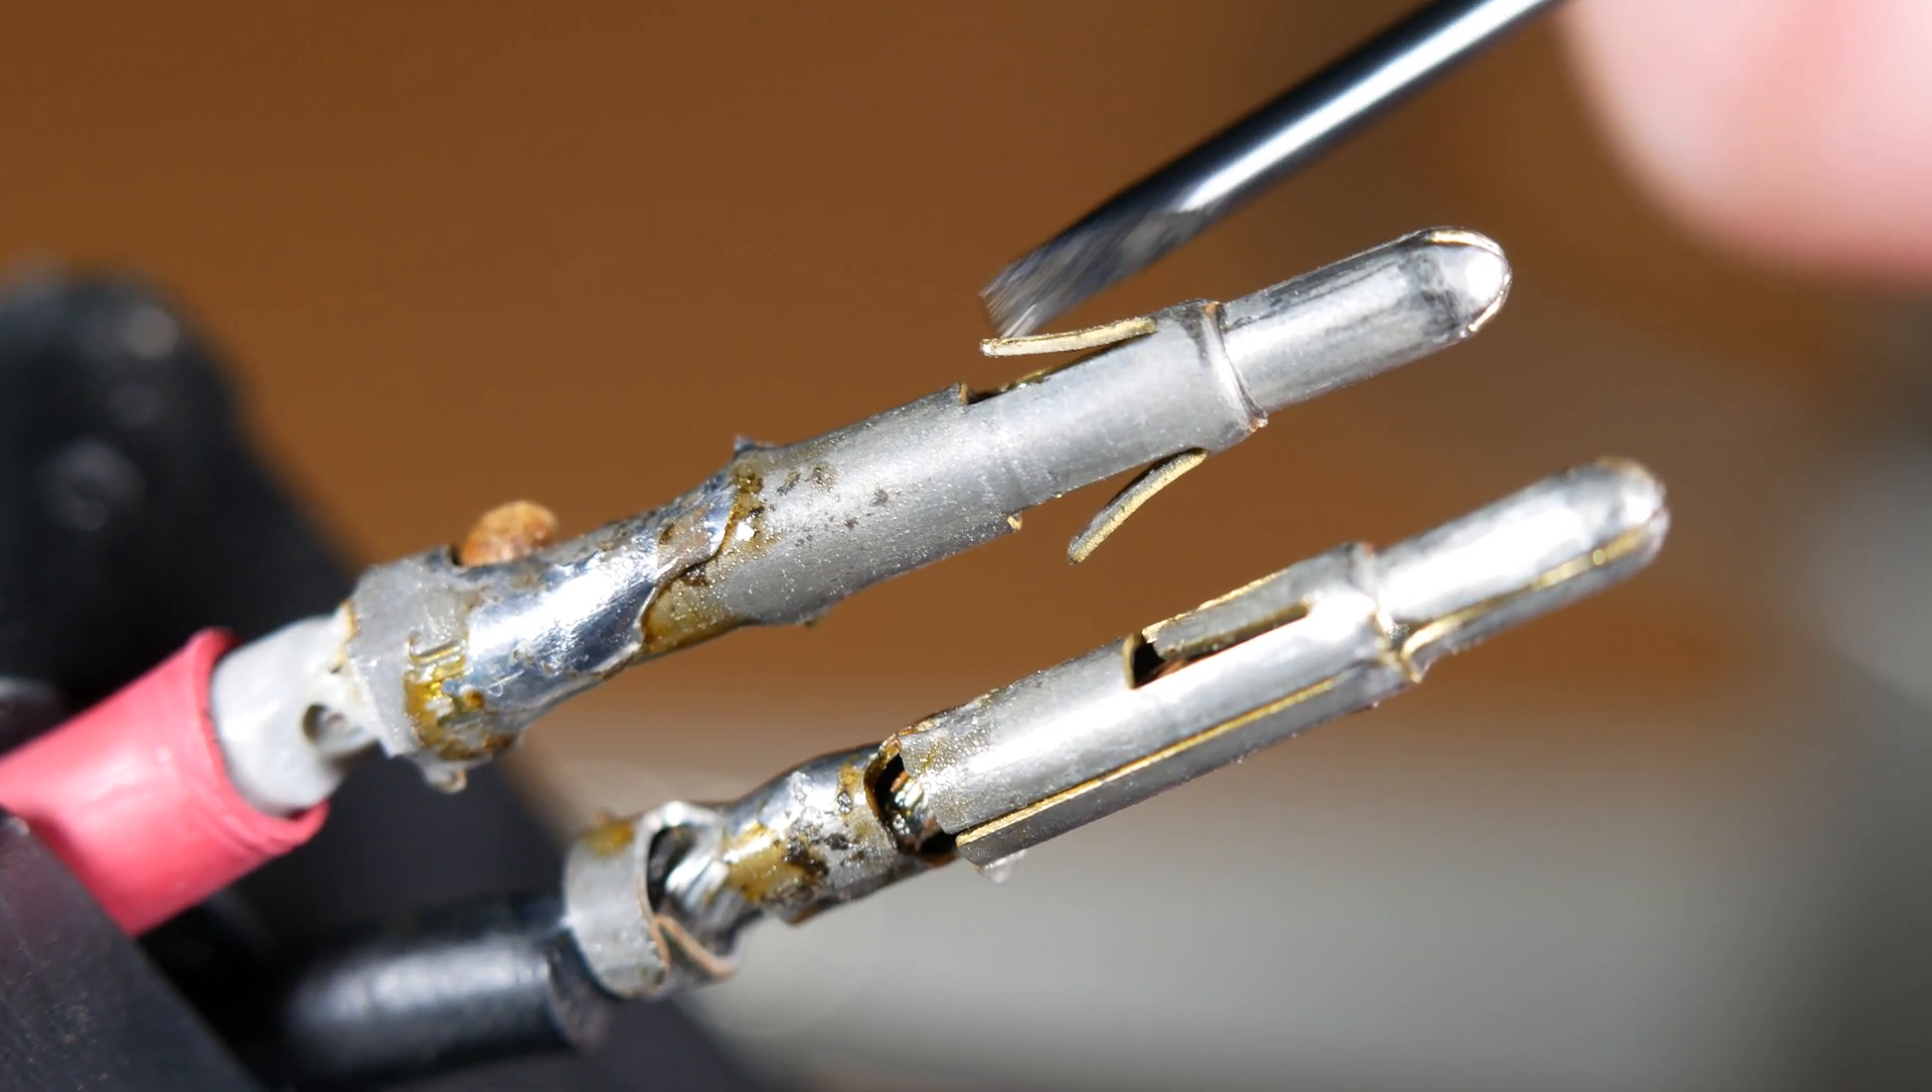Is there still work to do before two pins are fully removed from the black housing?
No.